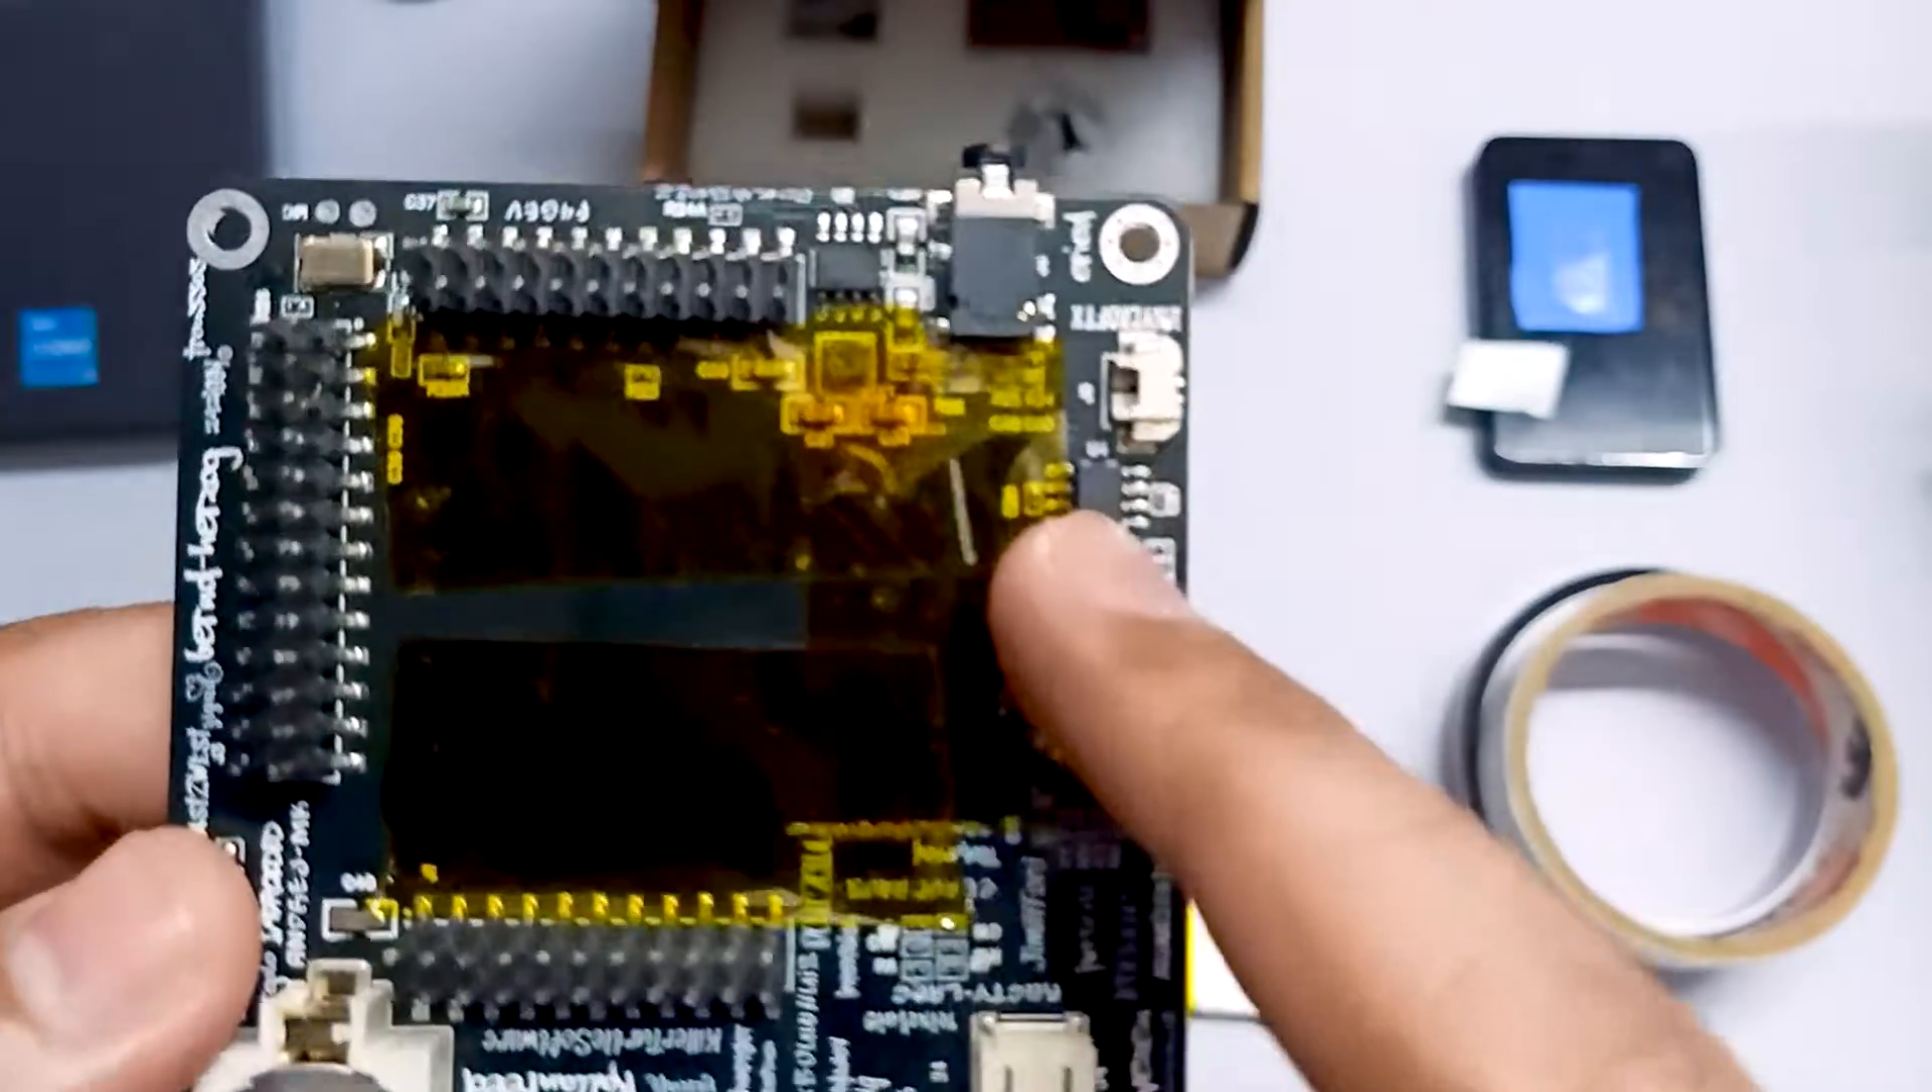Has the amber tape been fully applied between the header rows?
Yes.